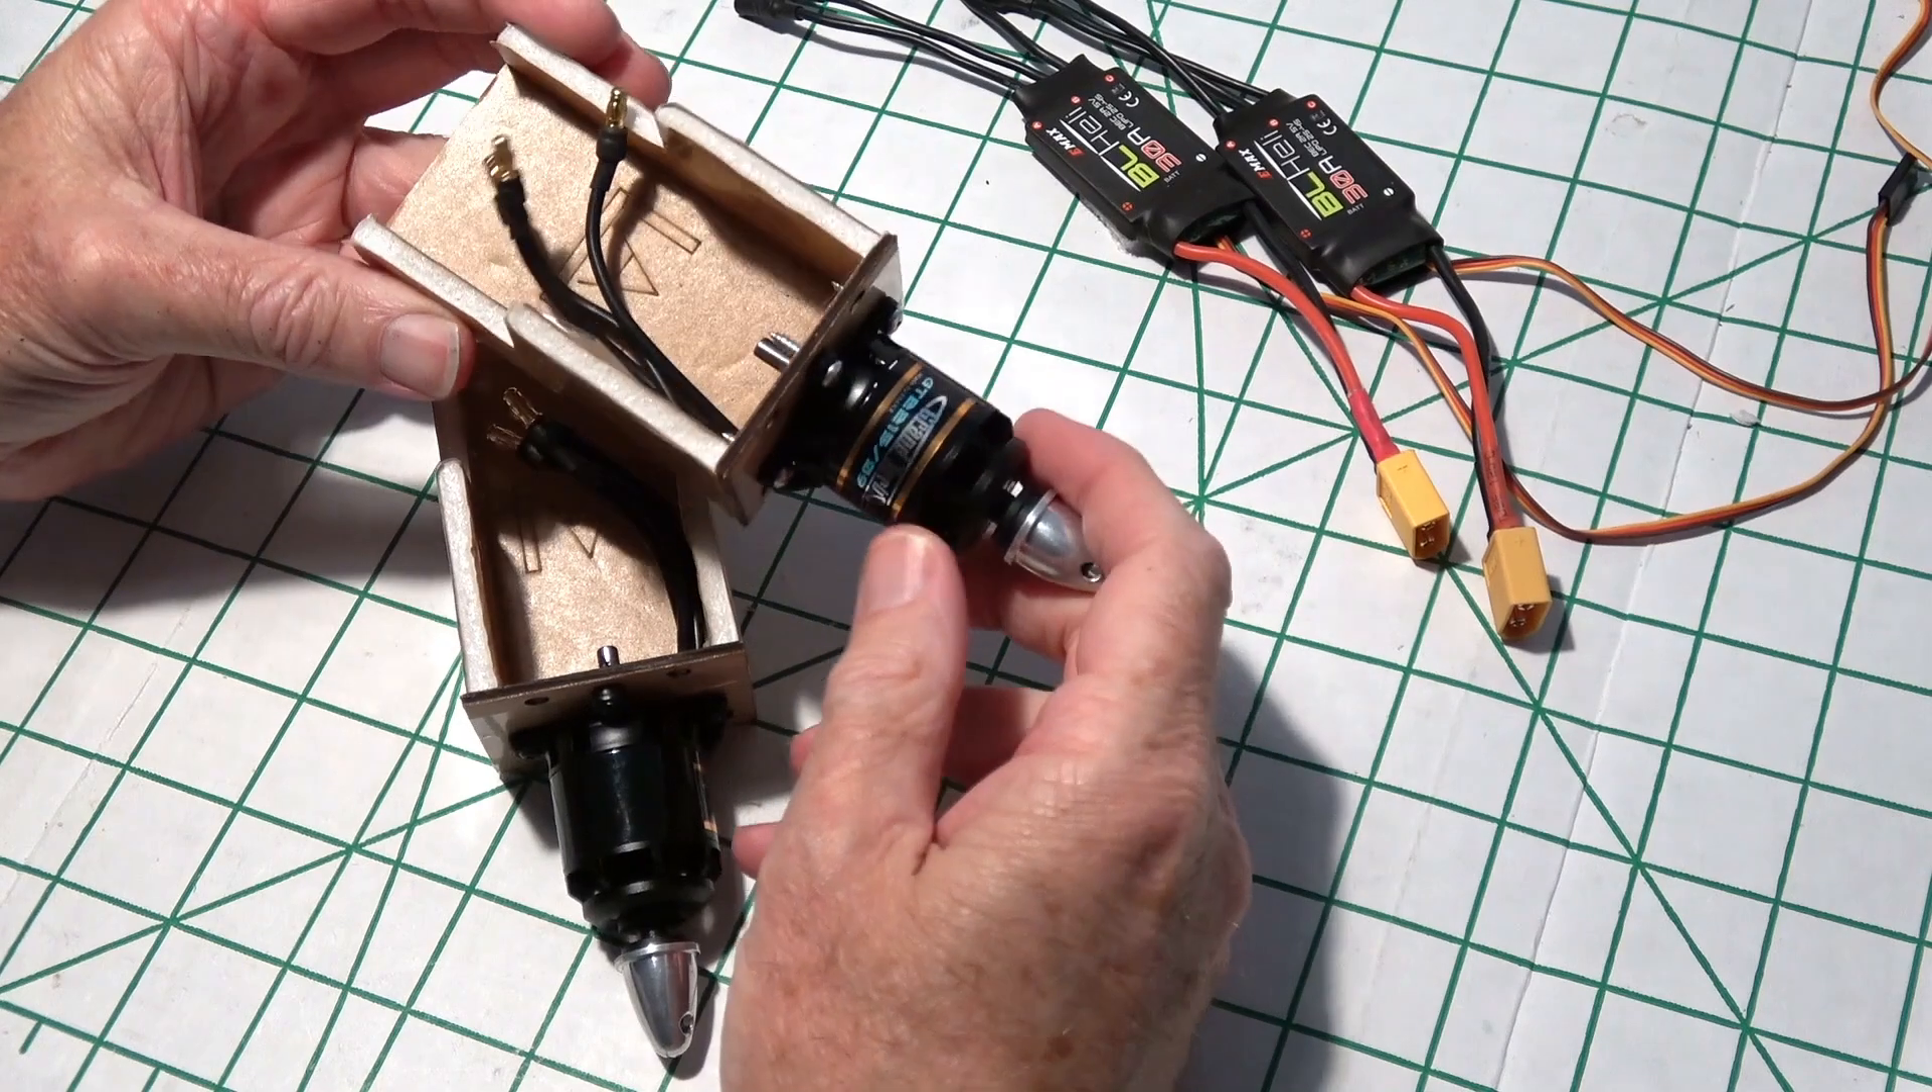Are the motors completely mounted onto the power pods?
Yes.